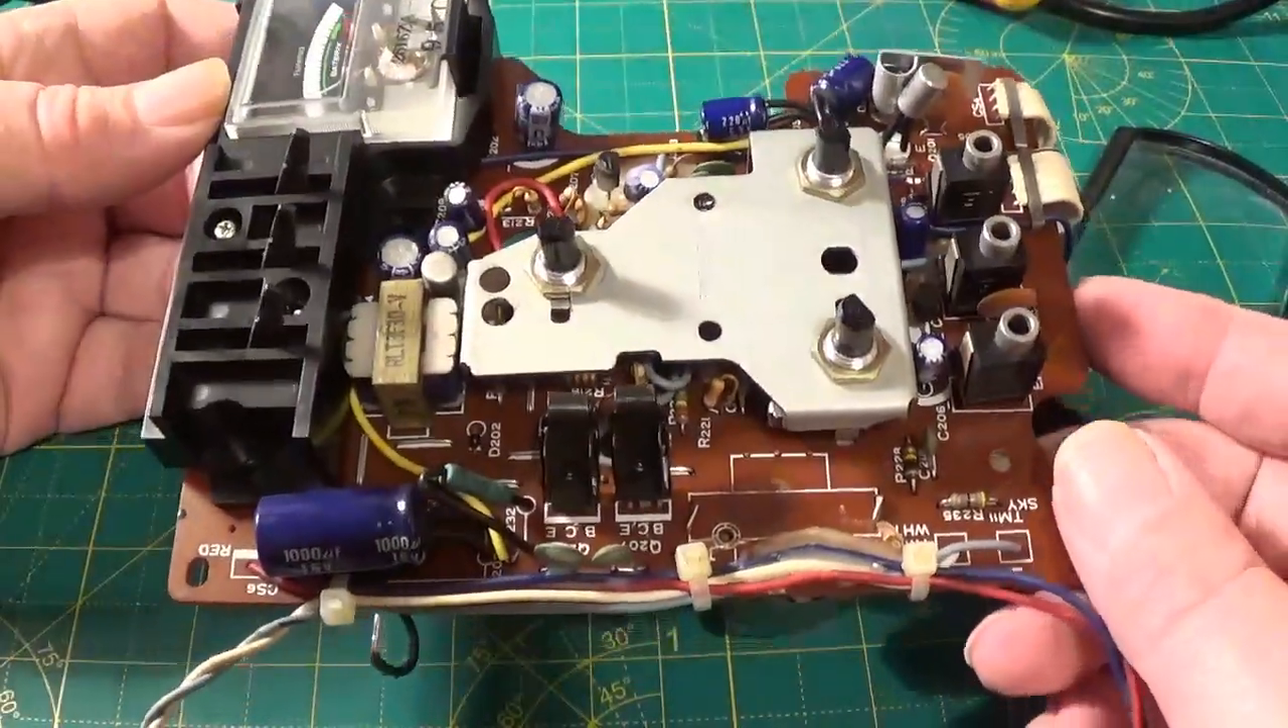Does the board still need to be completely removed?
No.